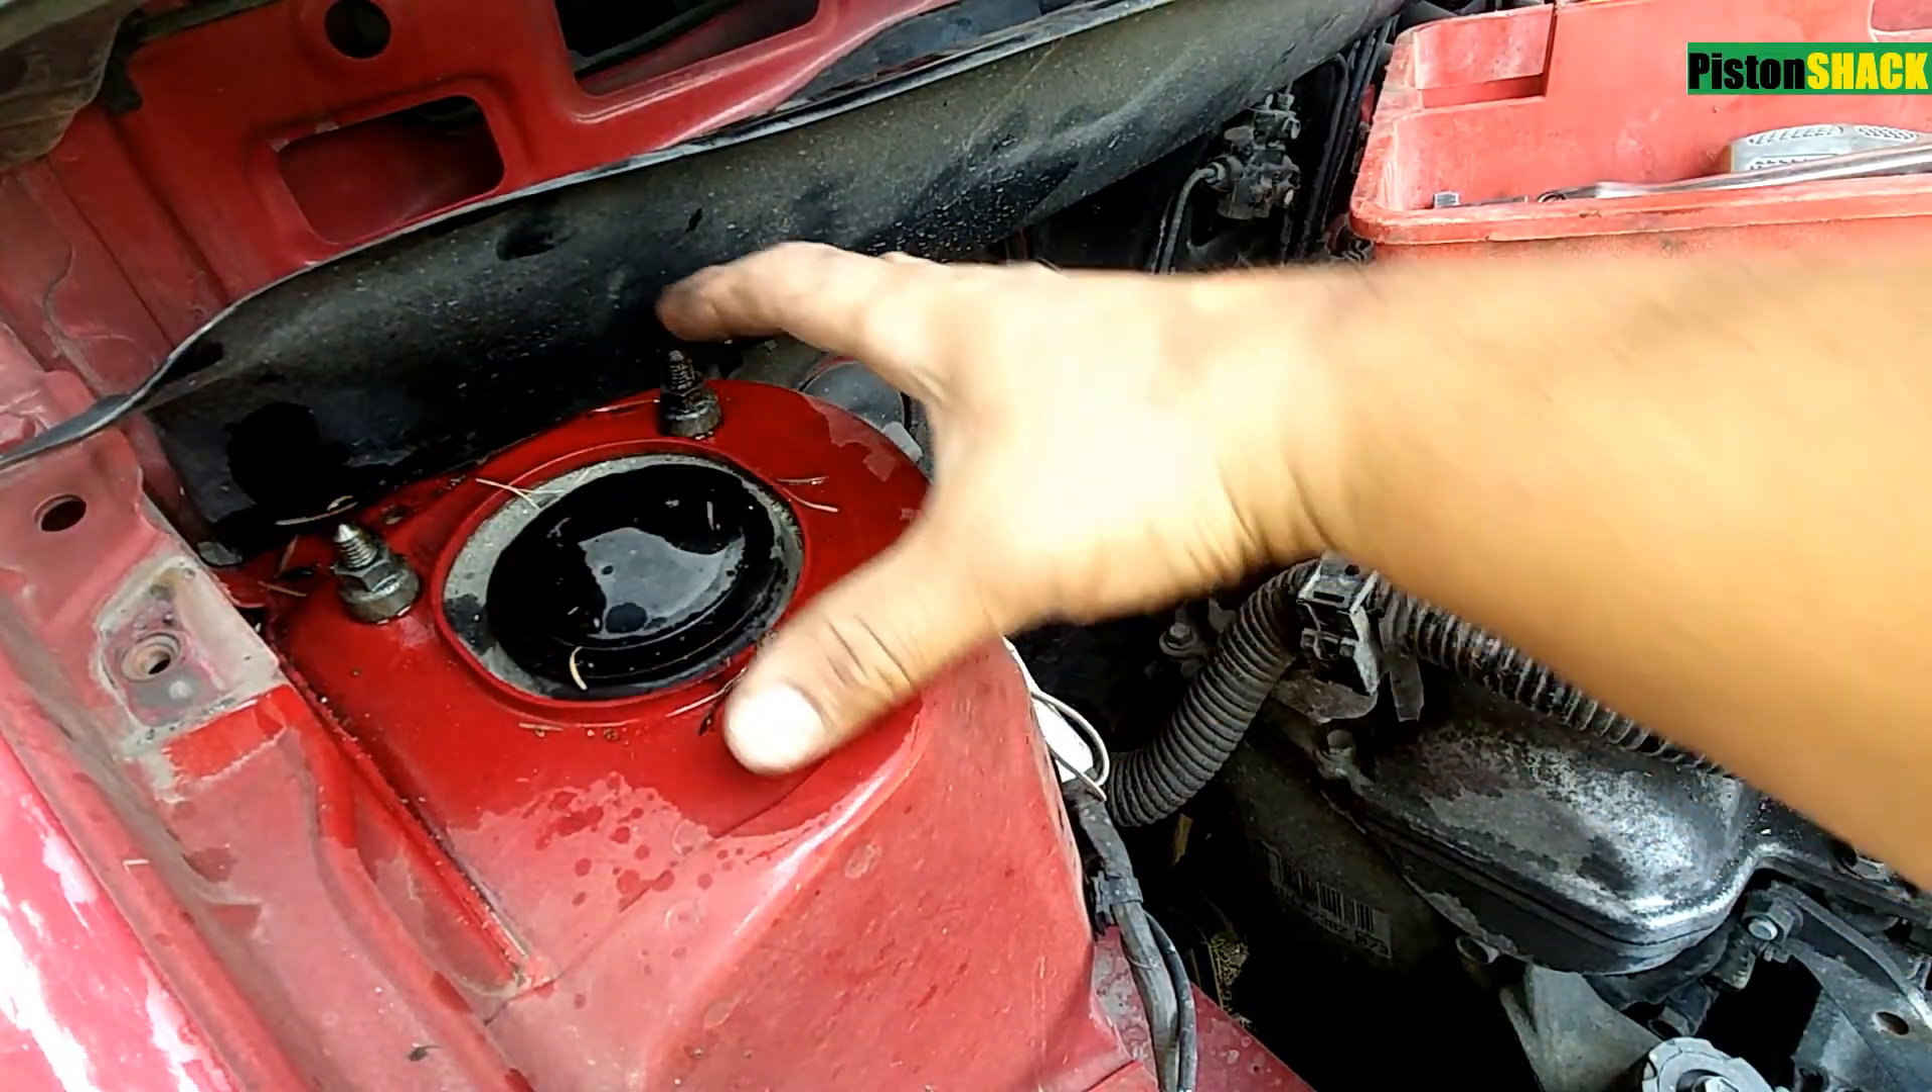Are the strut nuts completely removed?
No.